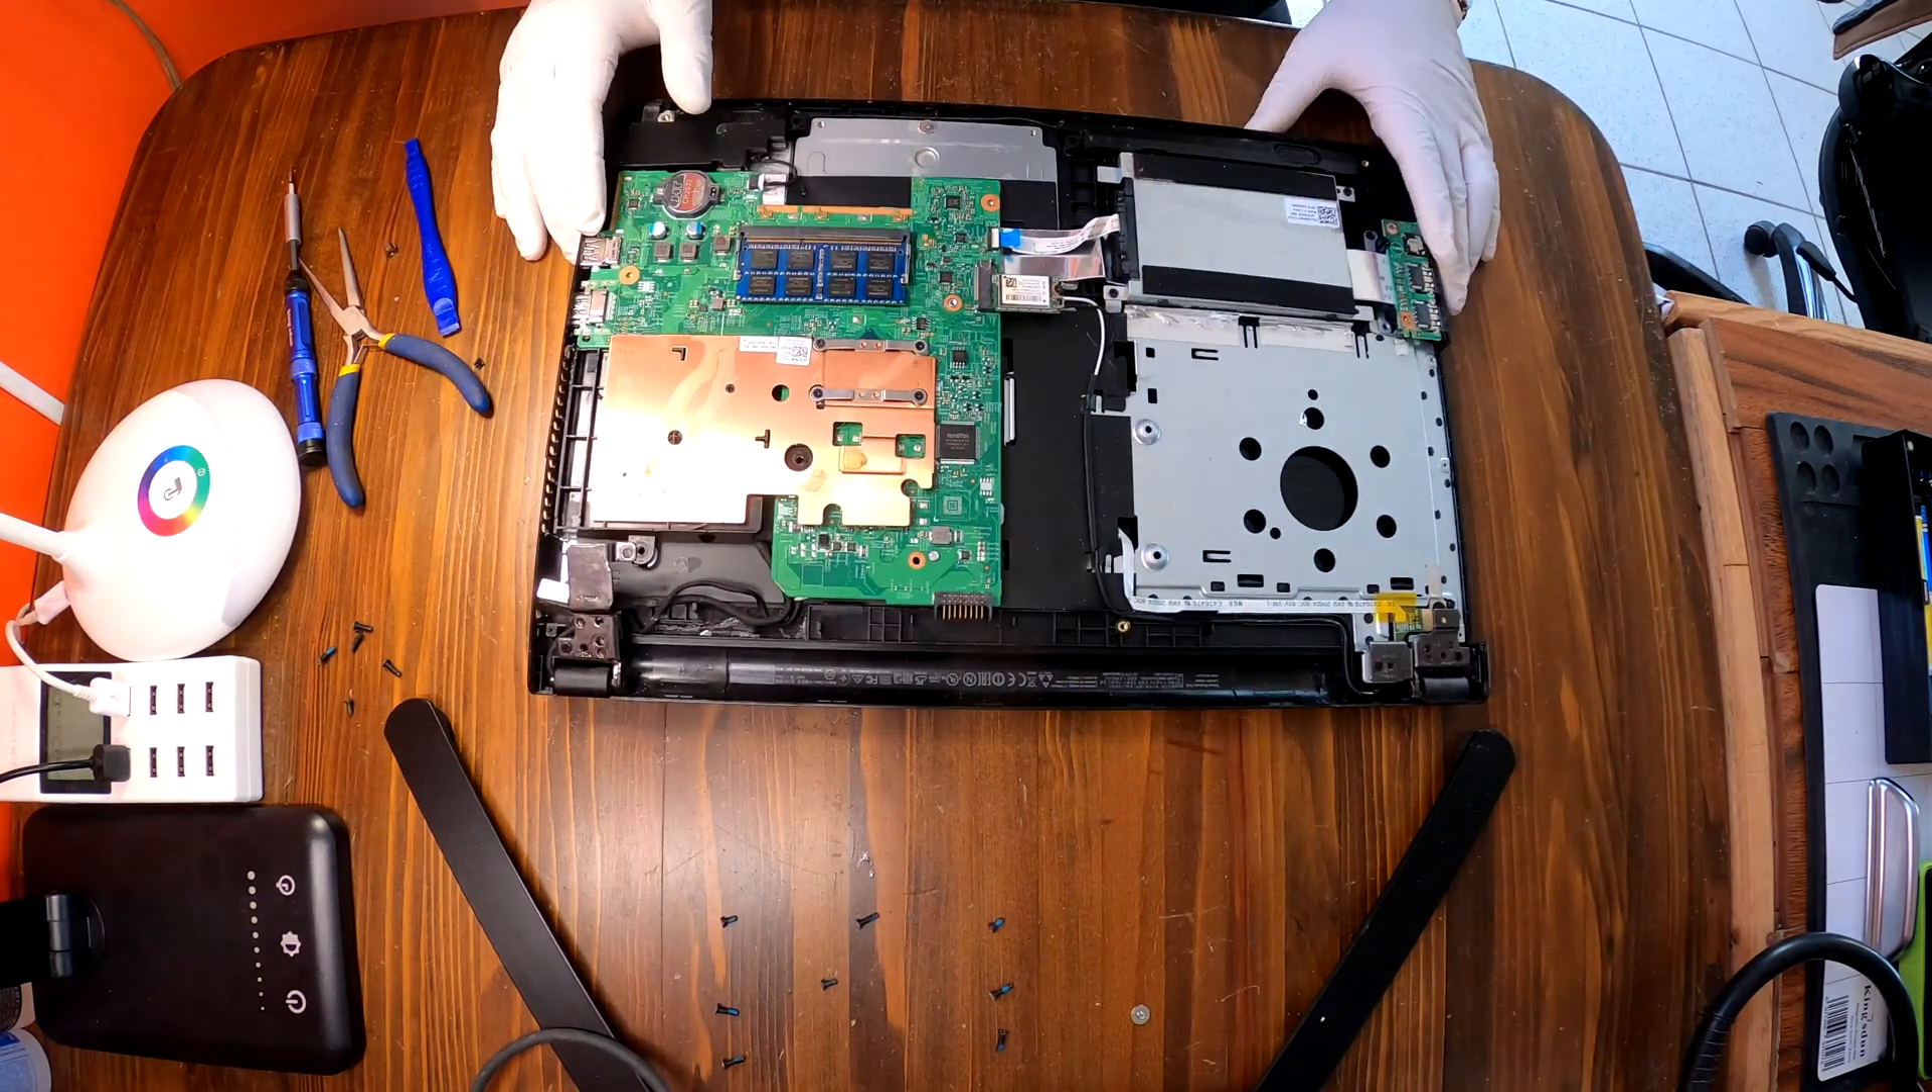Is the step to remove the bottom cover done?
Yes.